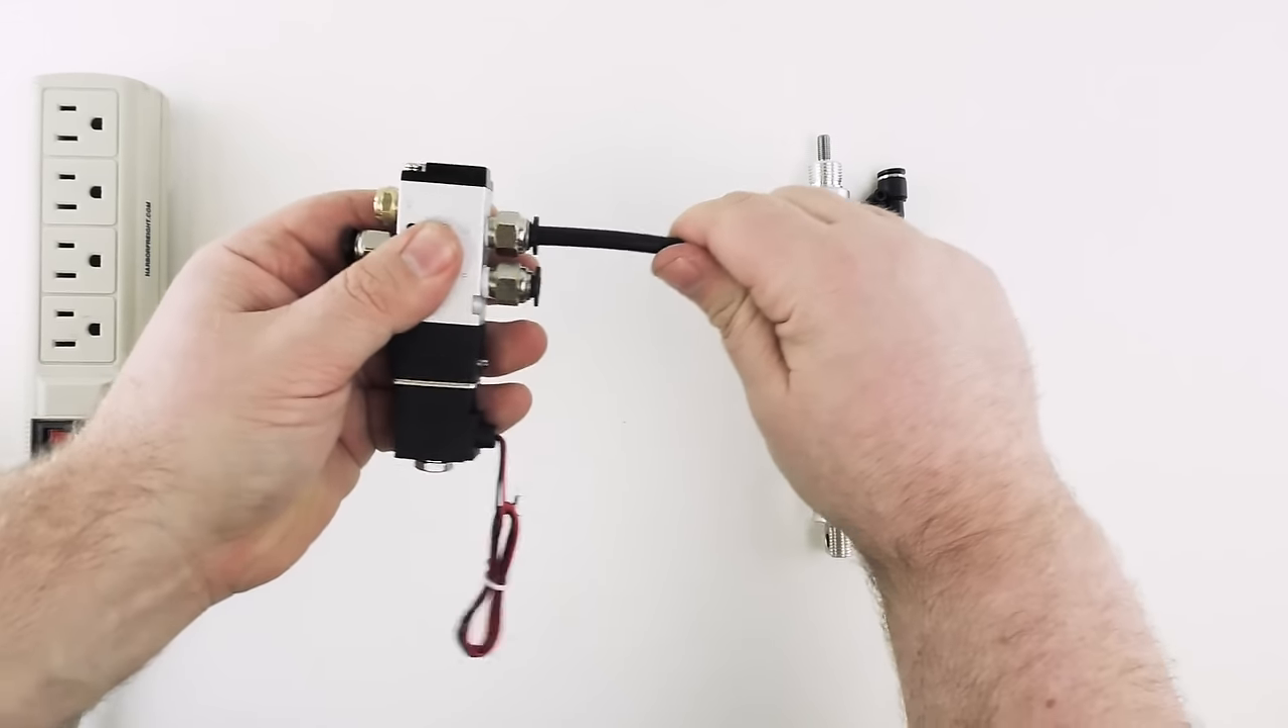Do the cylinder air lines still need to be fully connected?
Yes.